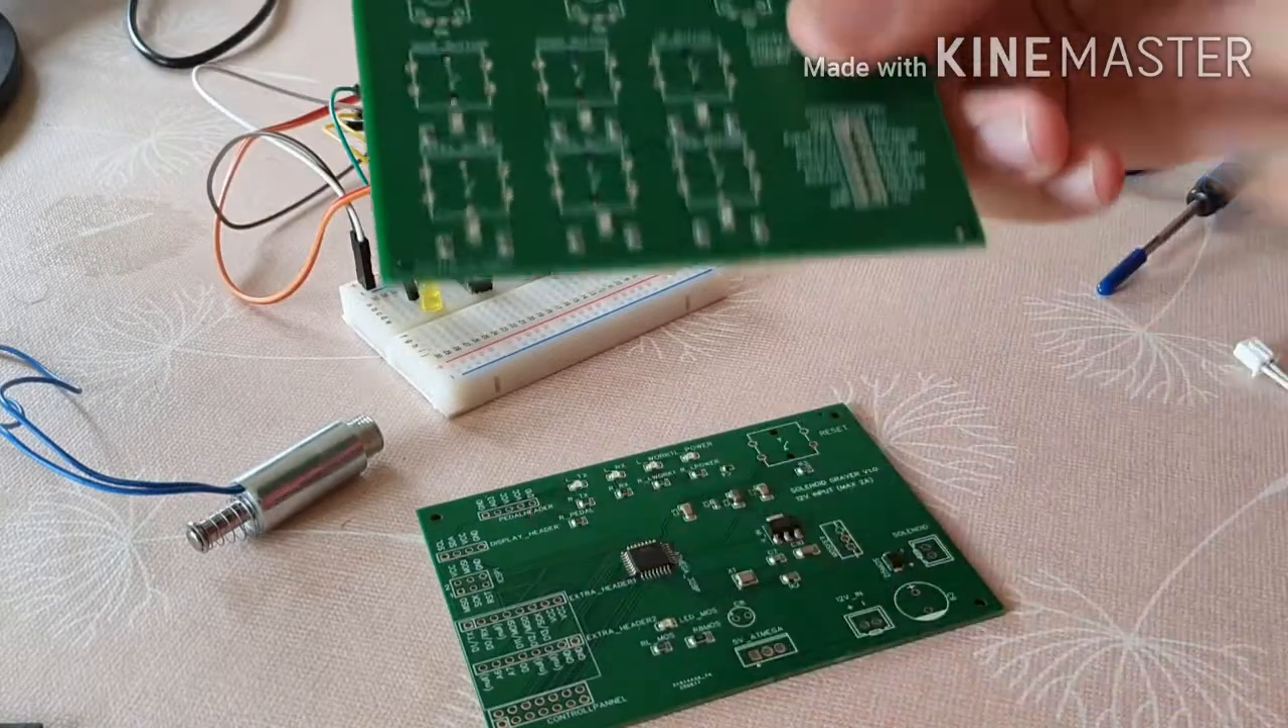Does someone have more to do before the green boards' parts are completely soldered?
Yes.